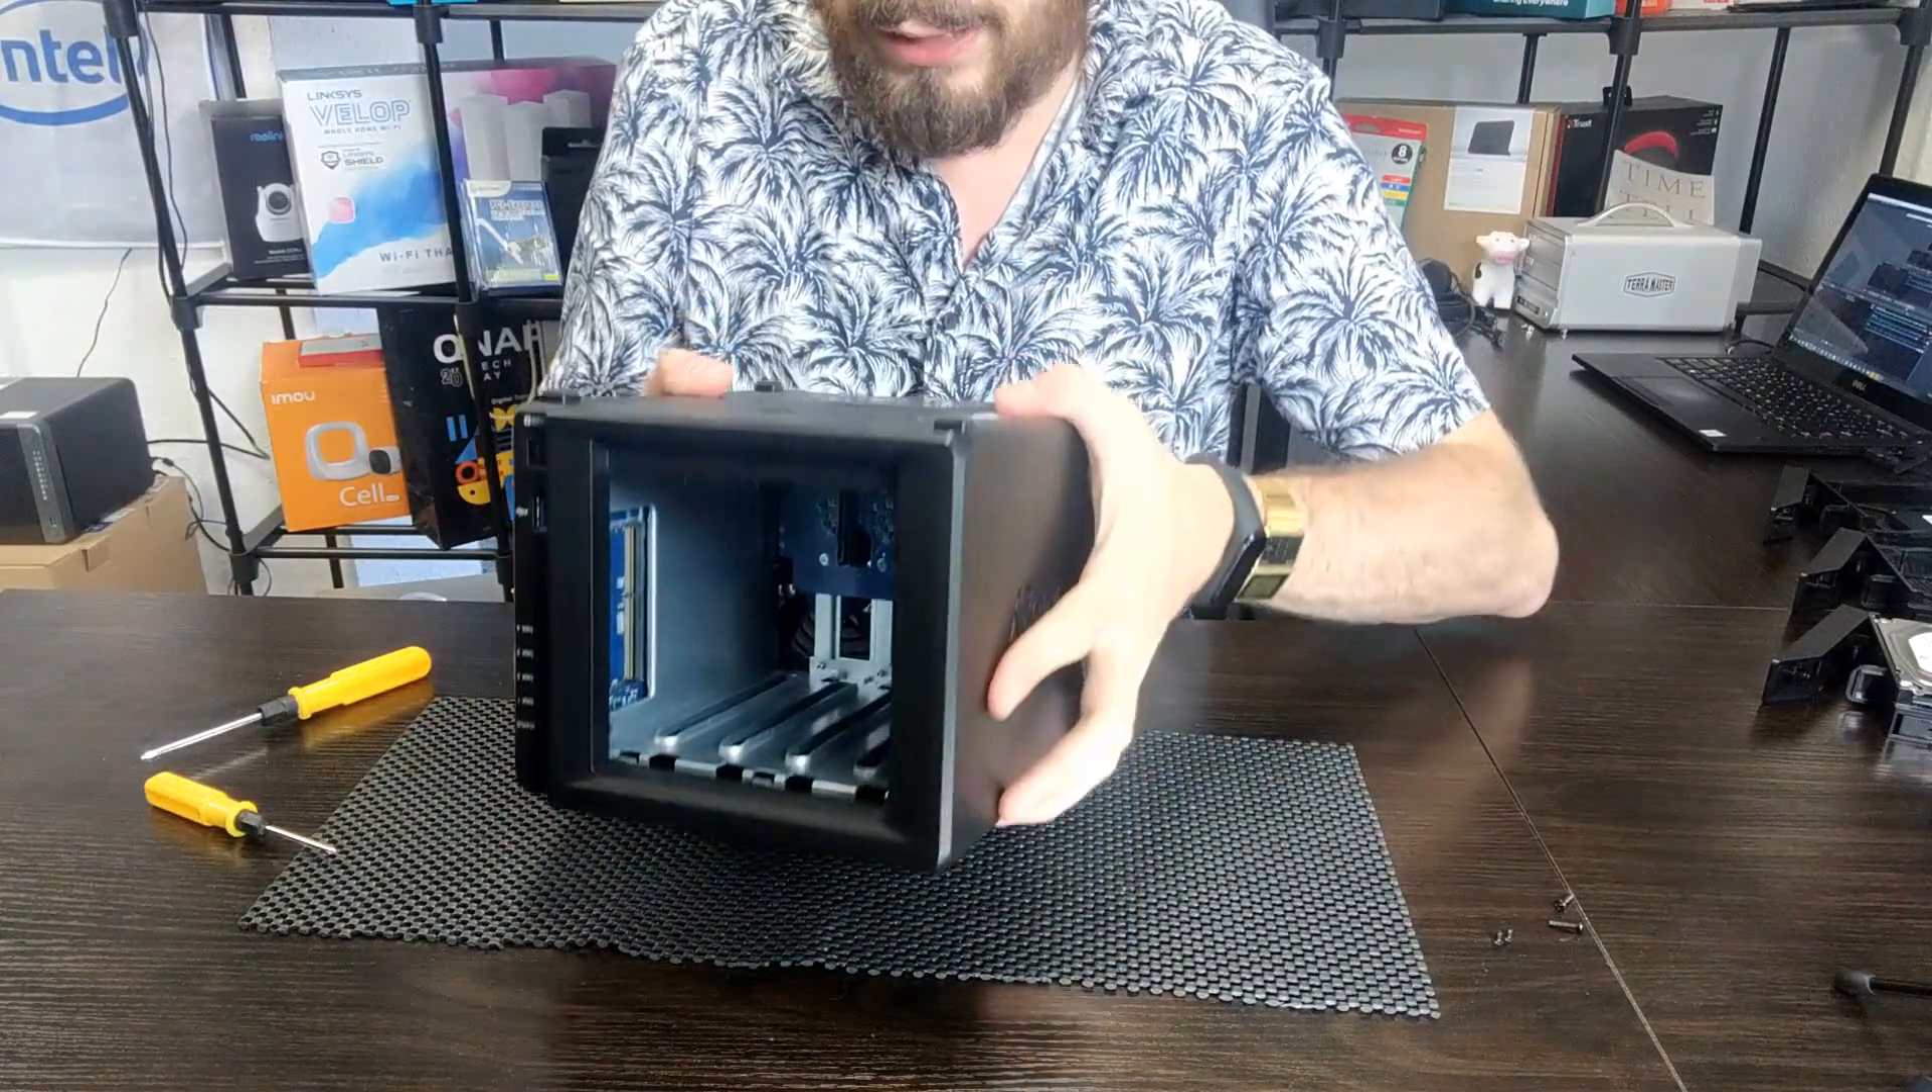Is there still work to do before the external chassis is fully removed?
Yes.